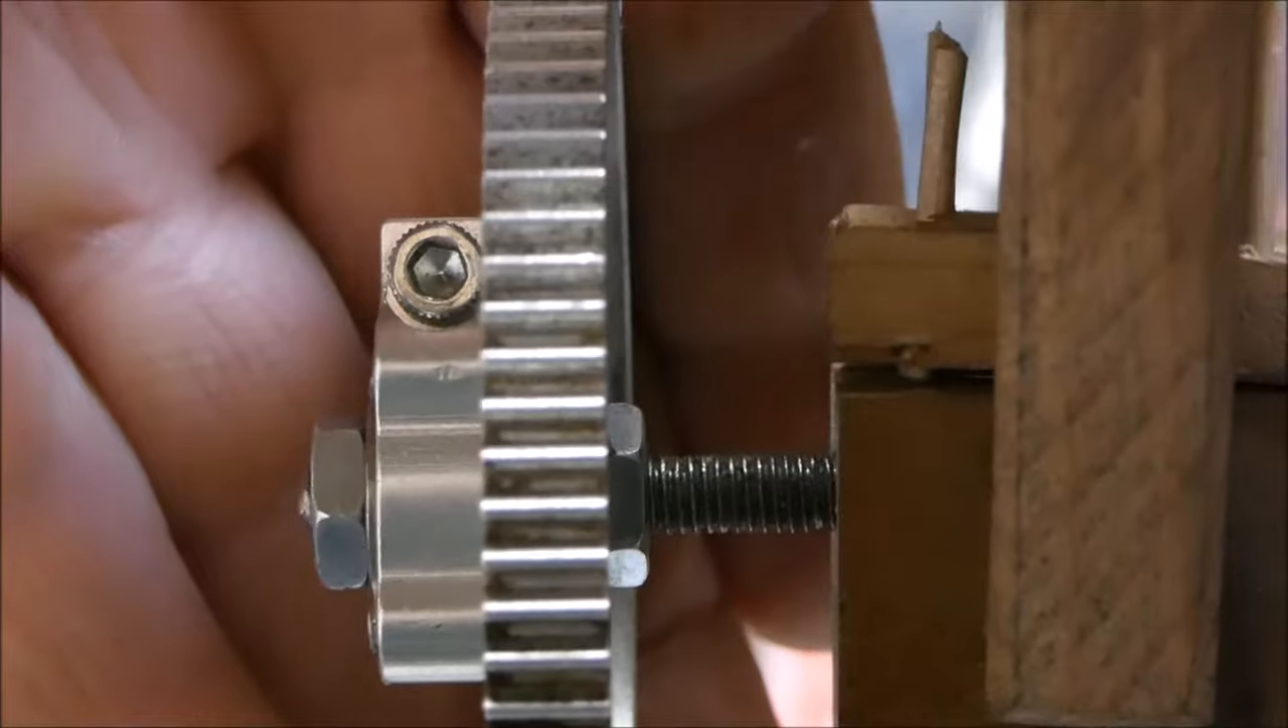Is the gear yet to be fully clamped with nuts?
No.